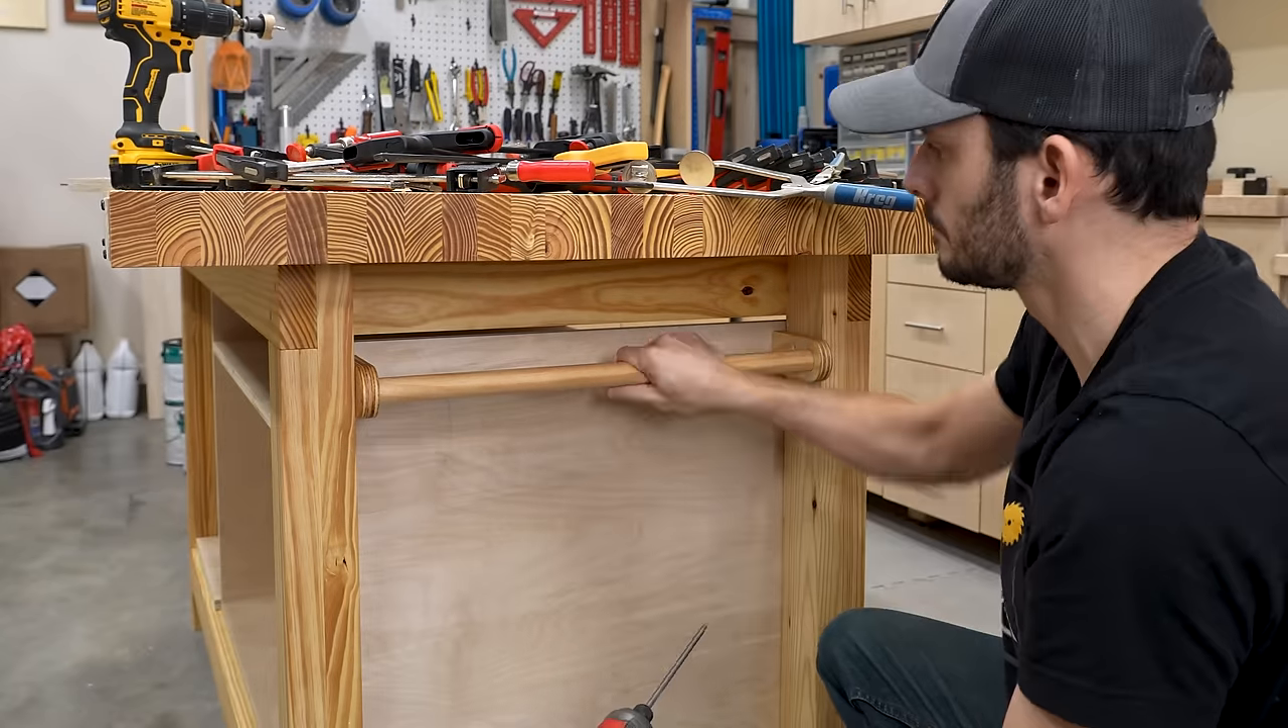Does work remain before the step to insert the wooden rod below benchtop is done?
No.